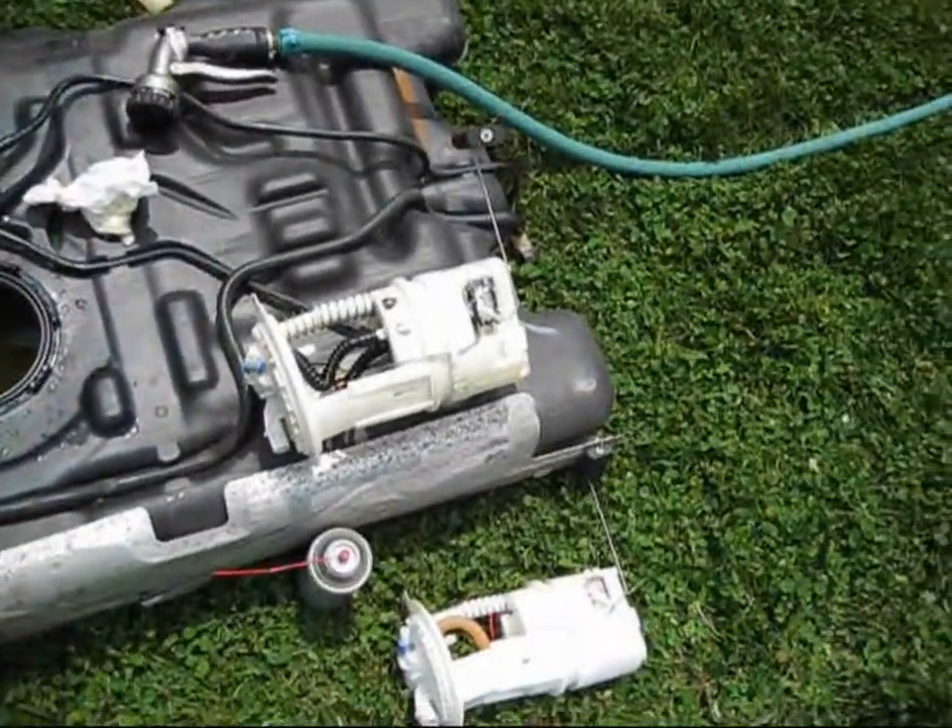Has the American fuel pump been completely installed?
No.